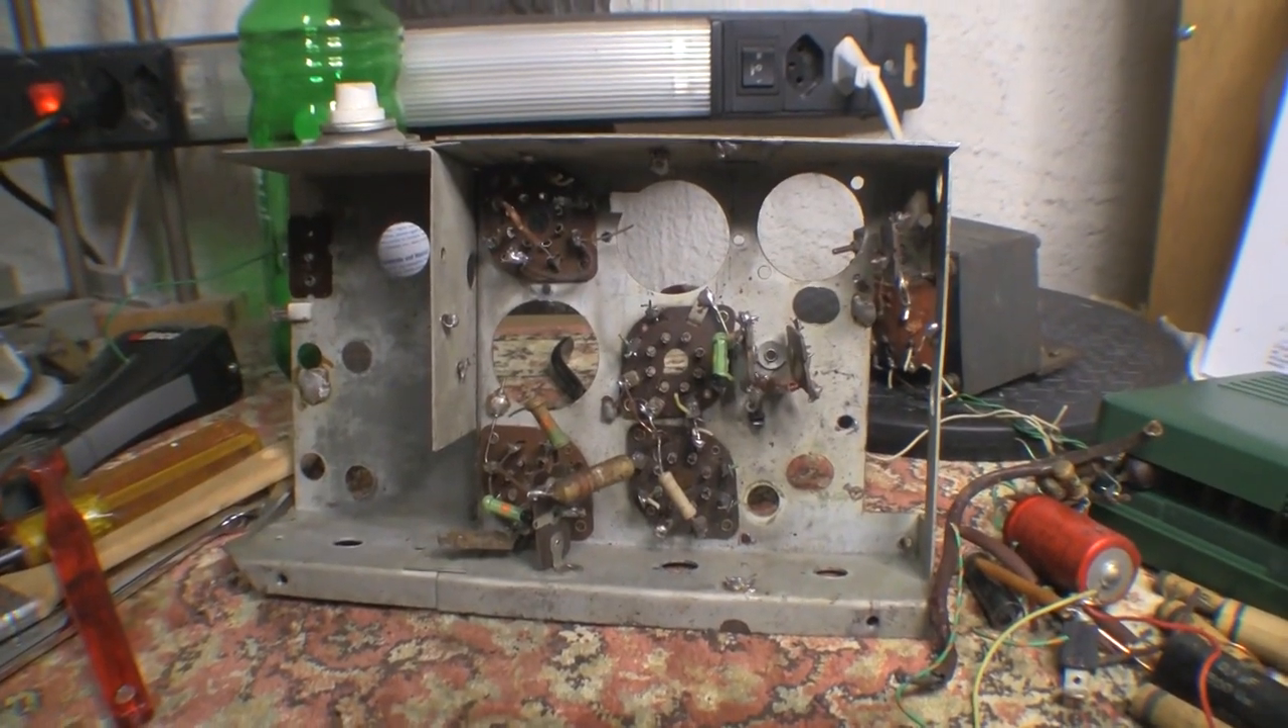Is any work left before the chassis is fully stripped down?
Yes.